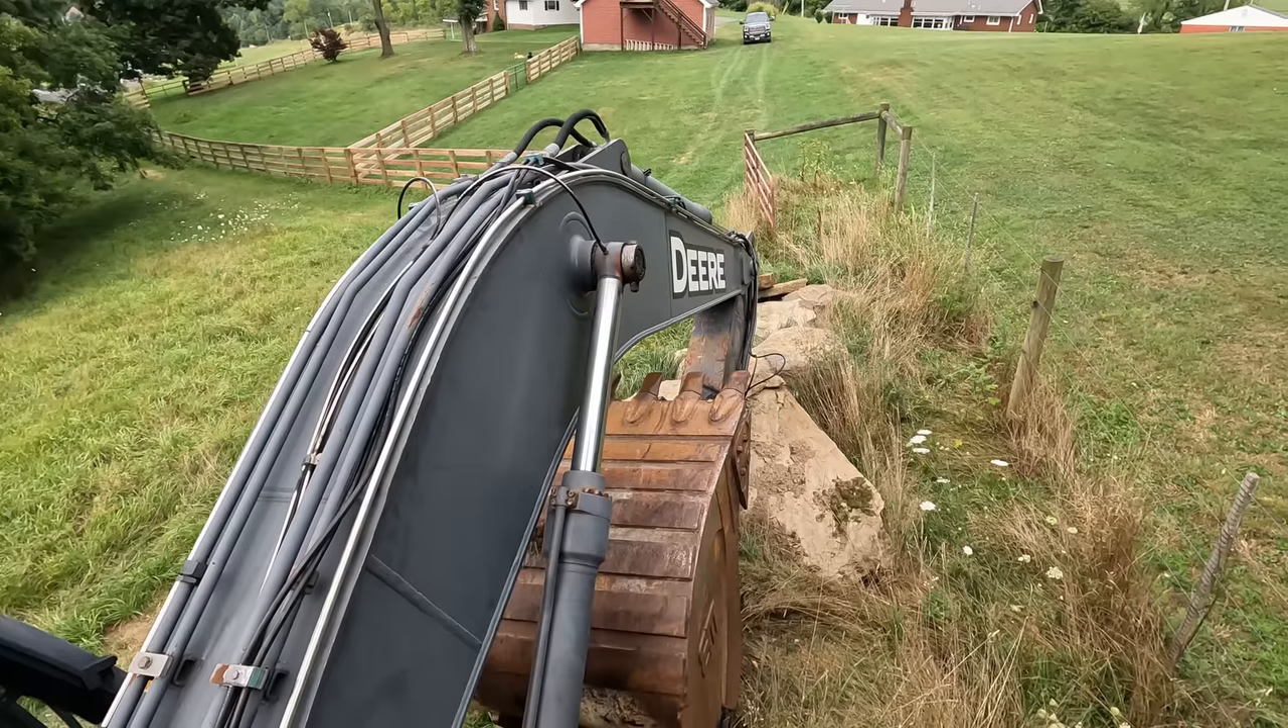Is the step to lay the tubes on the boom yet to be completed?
No.